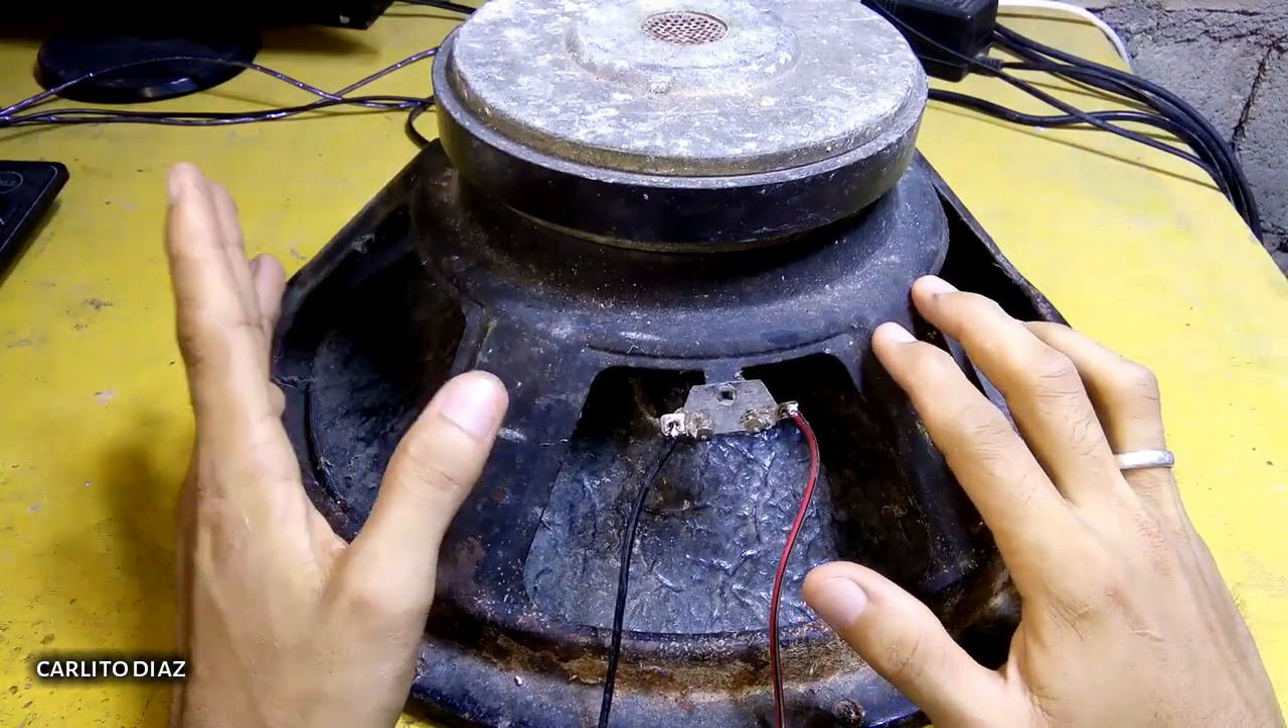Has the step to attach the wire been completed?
Yes.